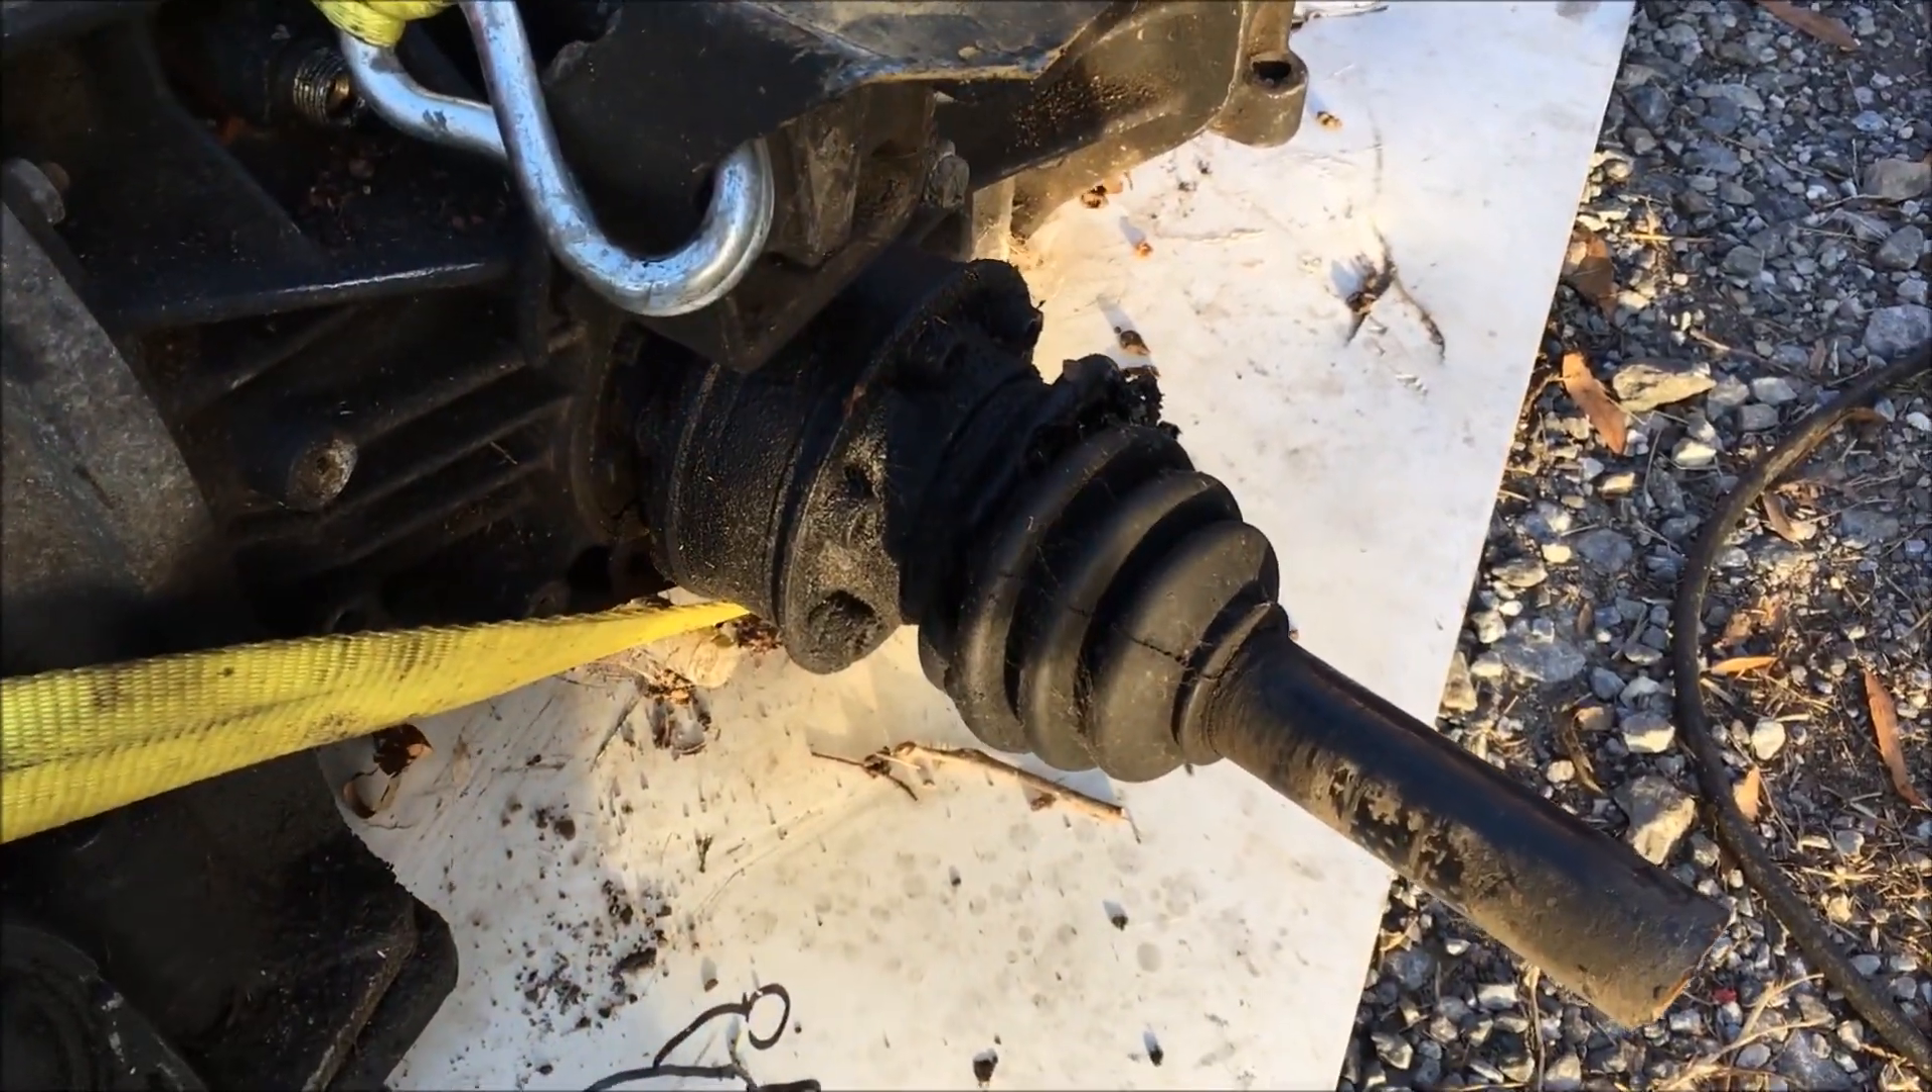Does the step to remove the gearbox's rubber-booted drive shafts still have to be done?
Yes.